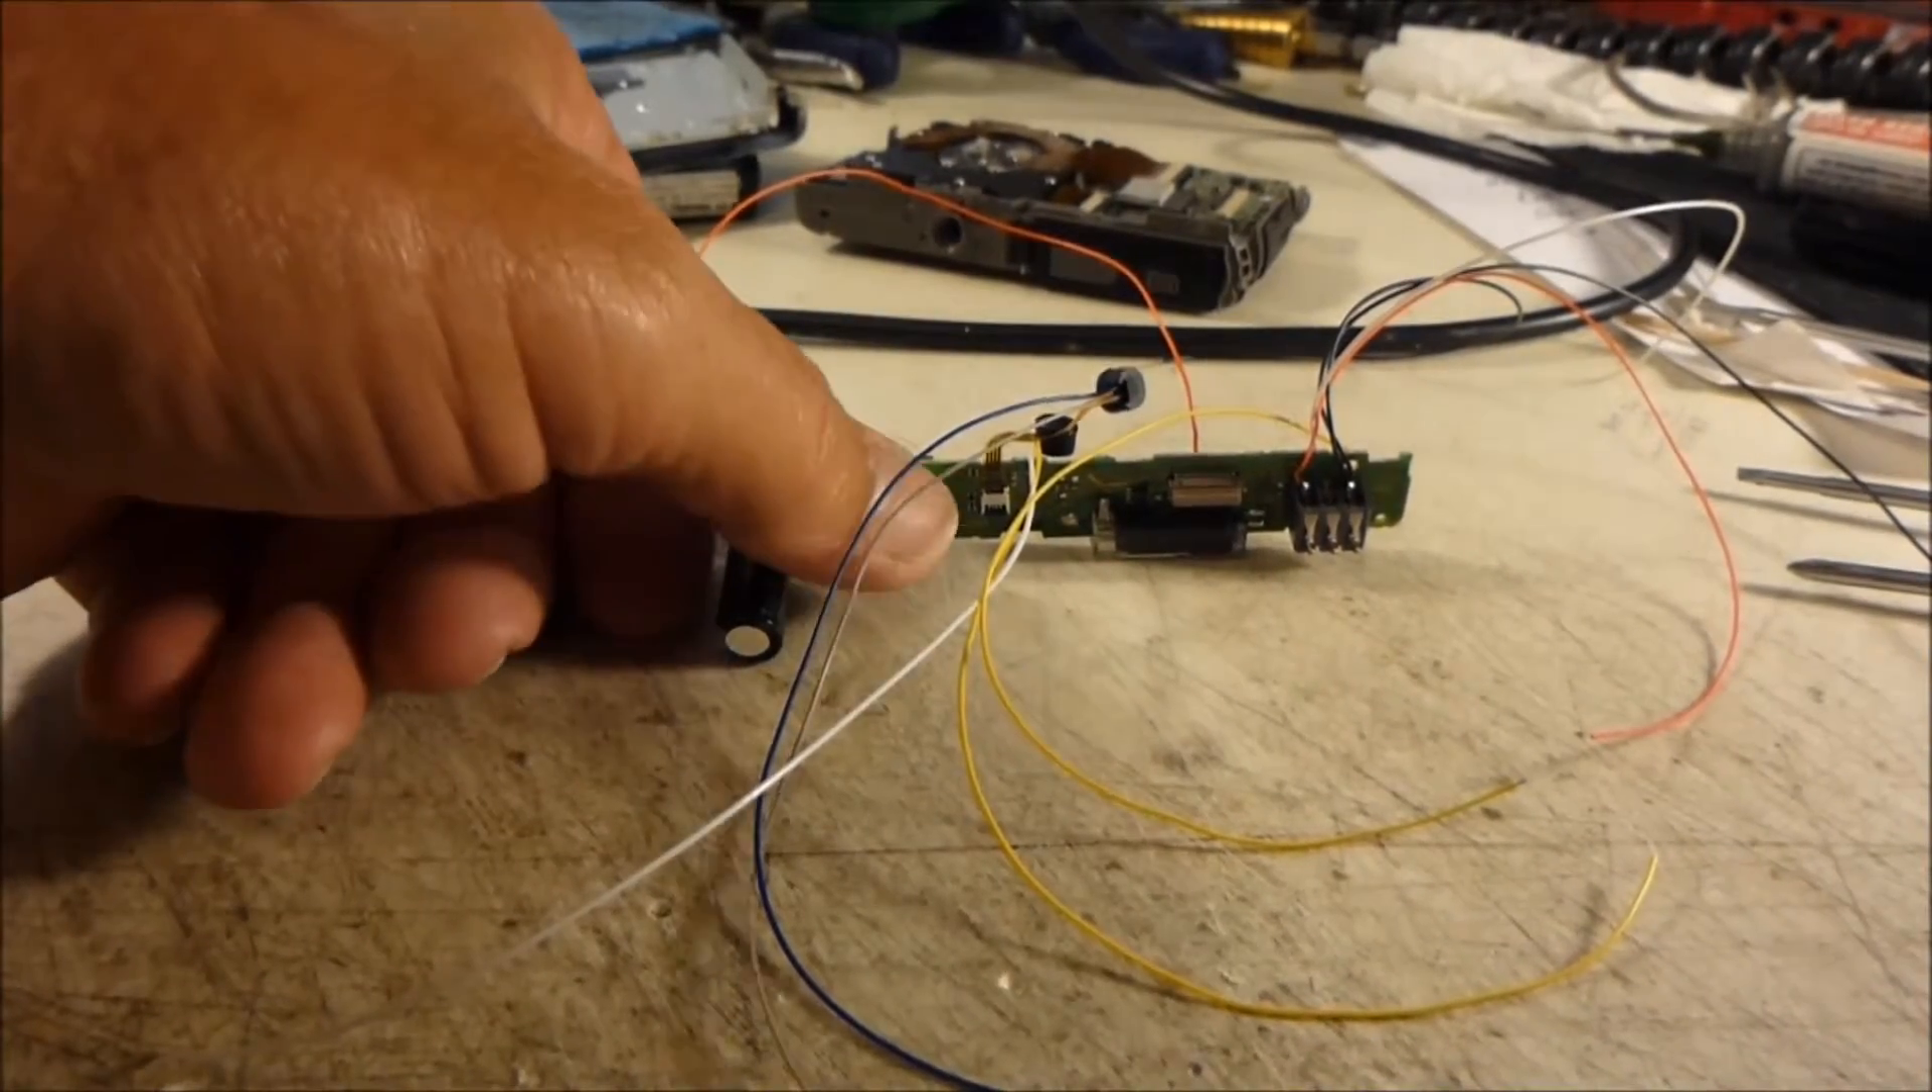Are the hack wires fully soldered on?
Yes.